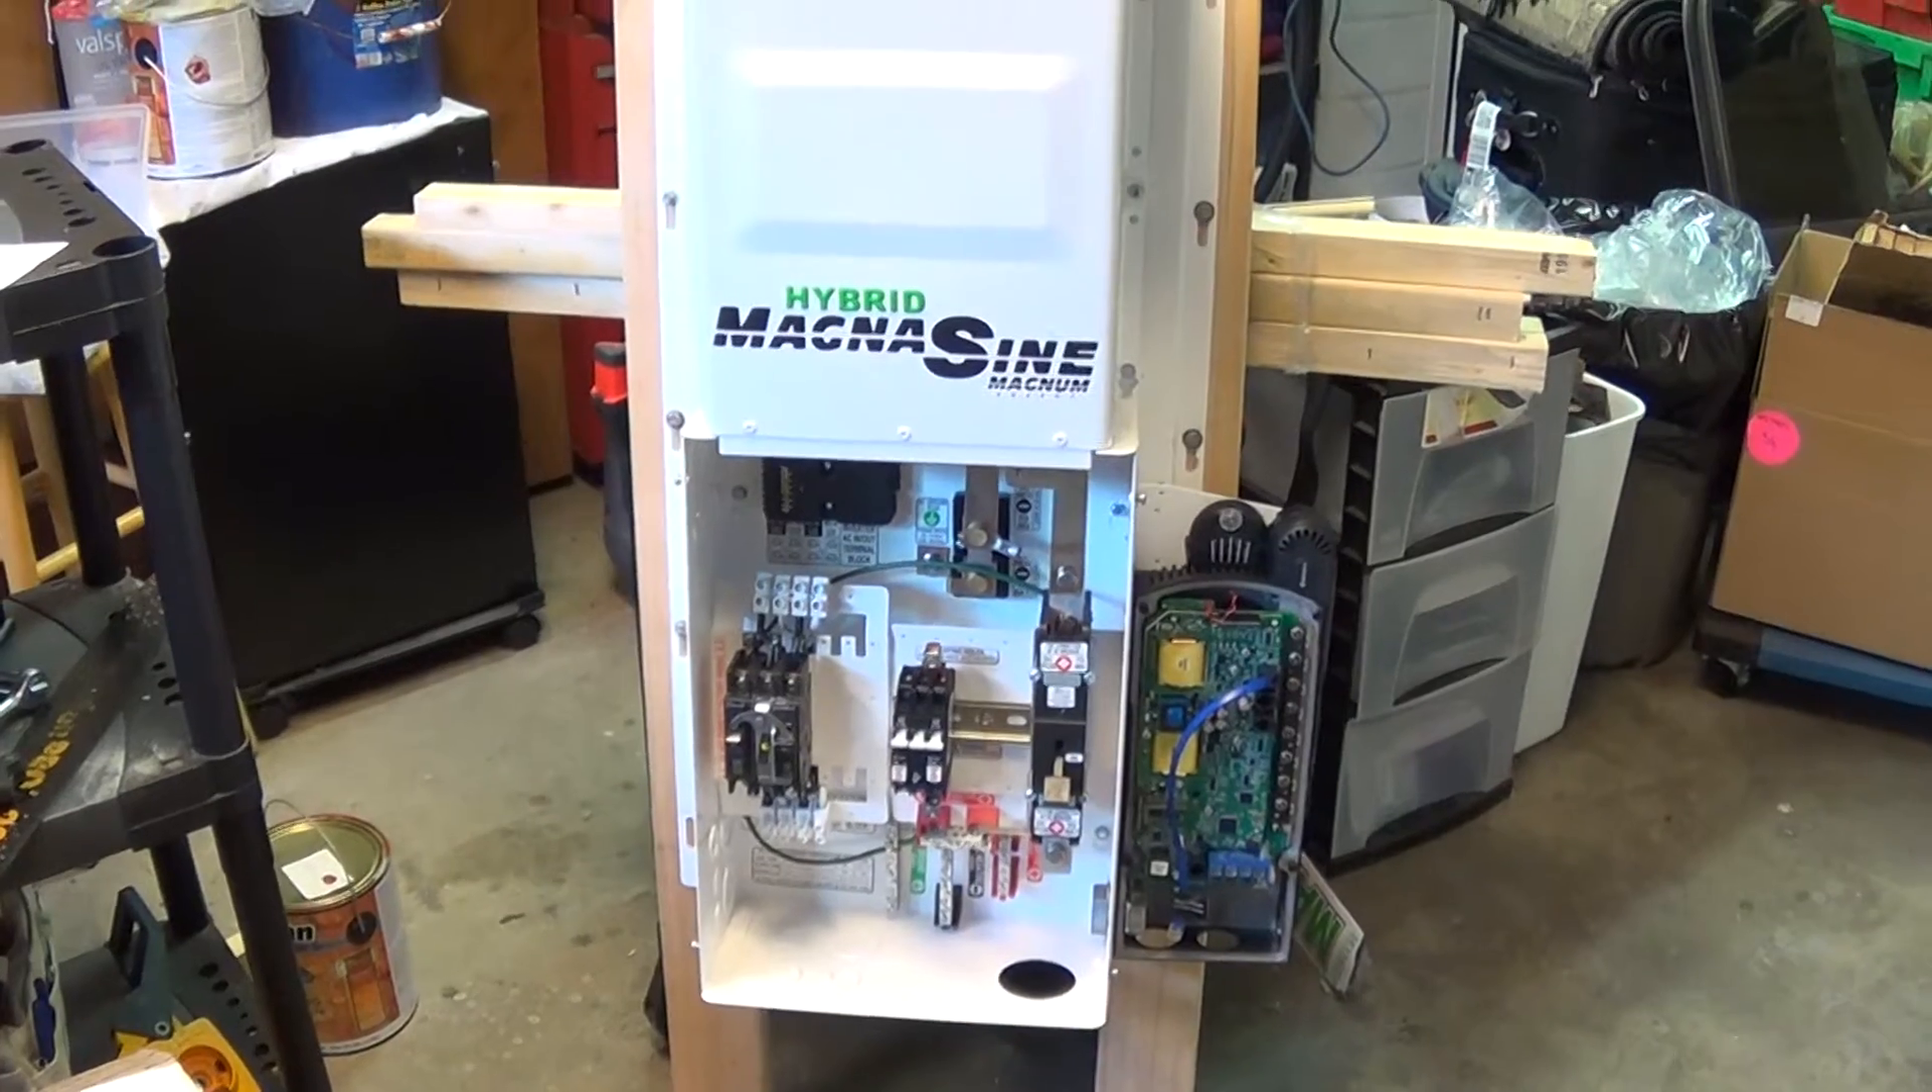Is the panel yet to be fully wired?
Yes.